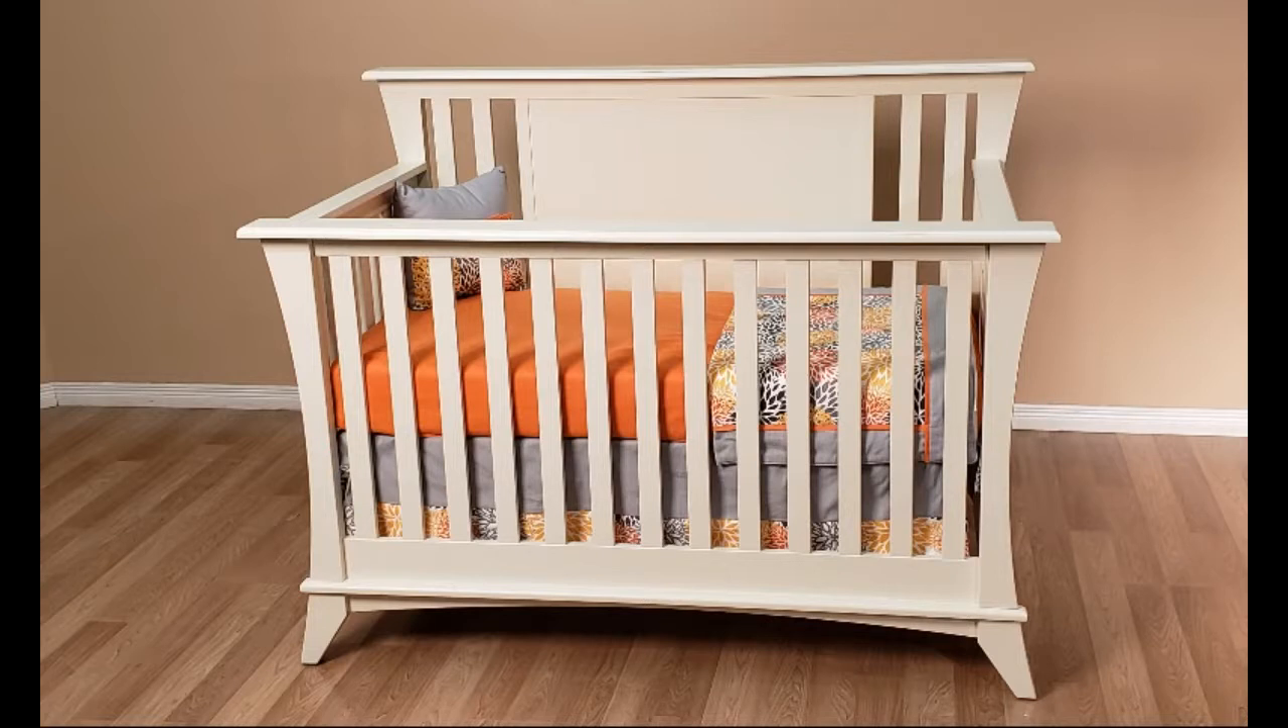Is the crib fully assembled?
Yes.